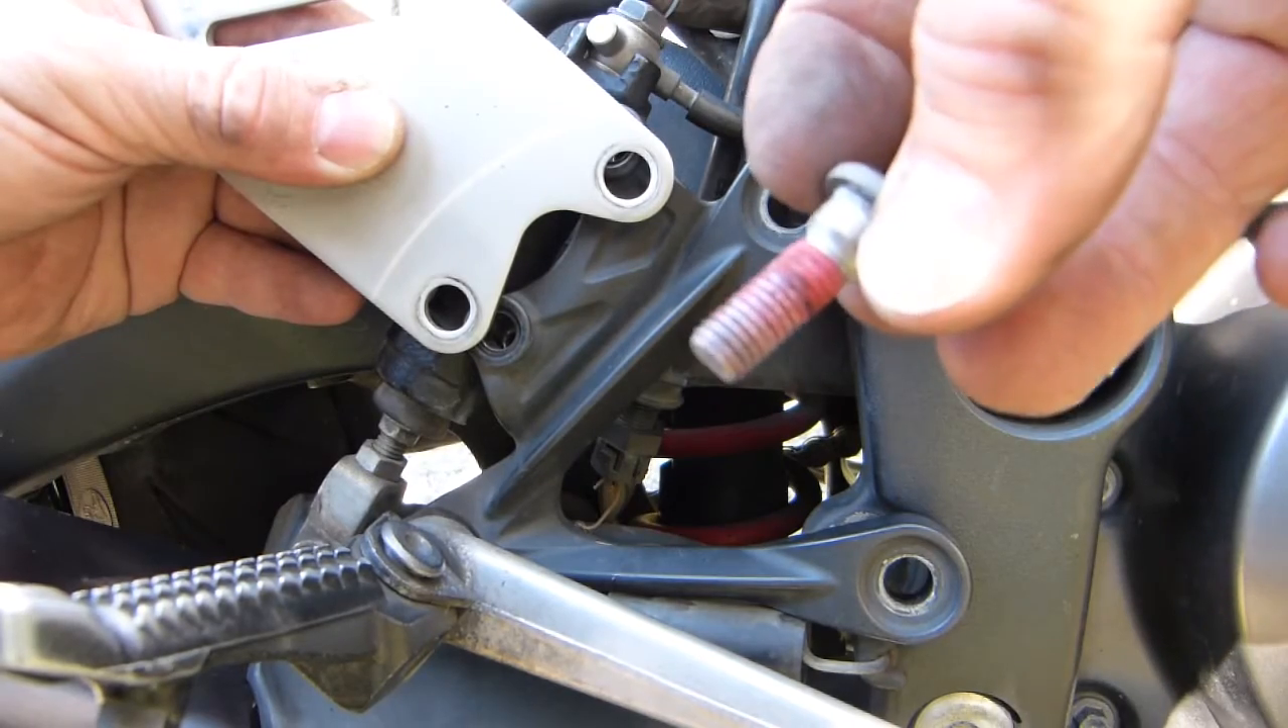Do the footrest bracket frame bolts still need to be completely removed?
No.